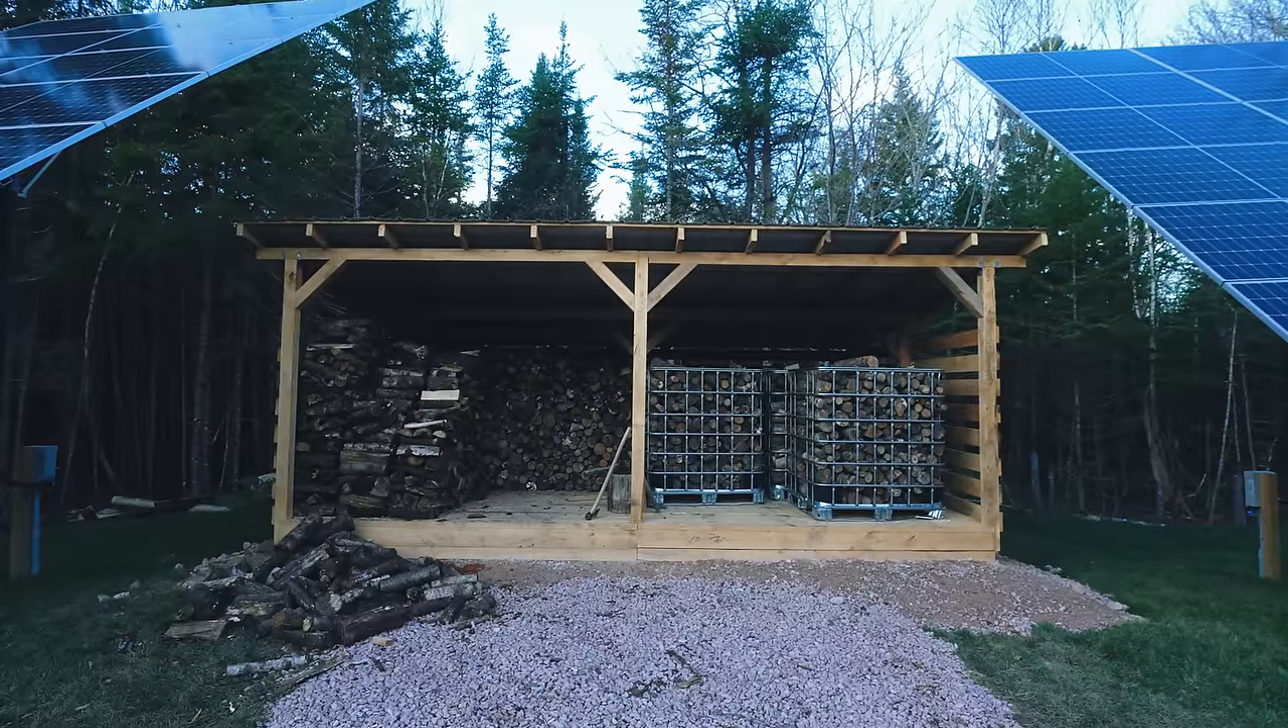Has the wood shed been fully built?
Yes.